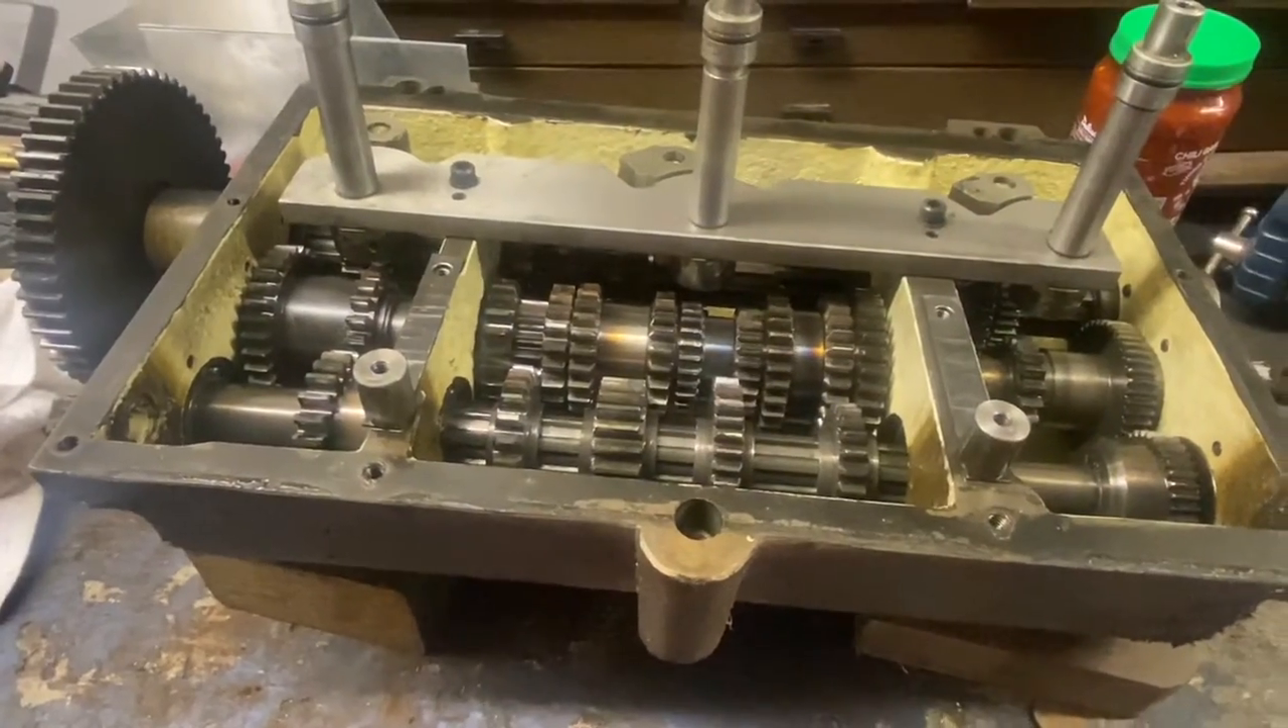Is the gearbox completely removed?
Yes.